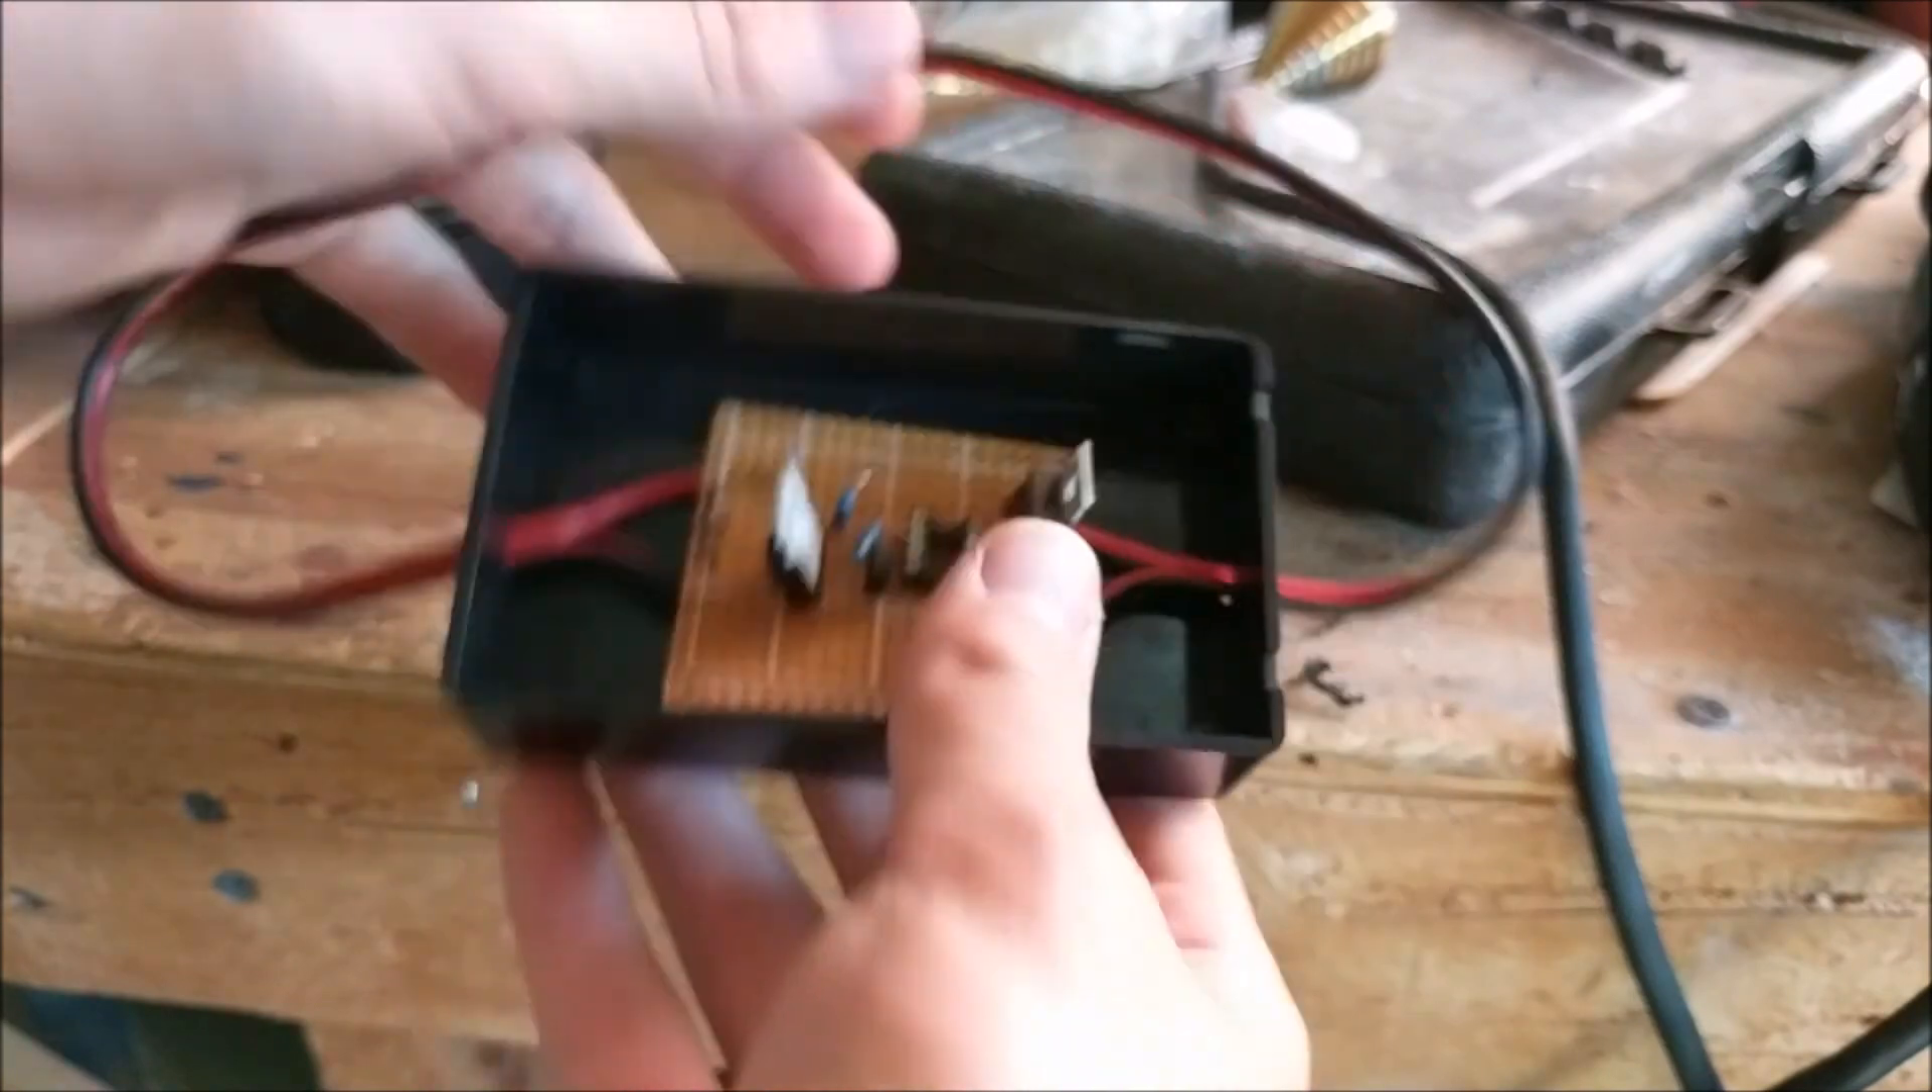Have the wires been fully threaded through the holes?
Yes.